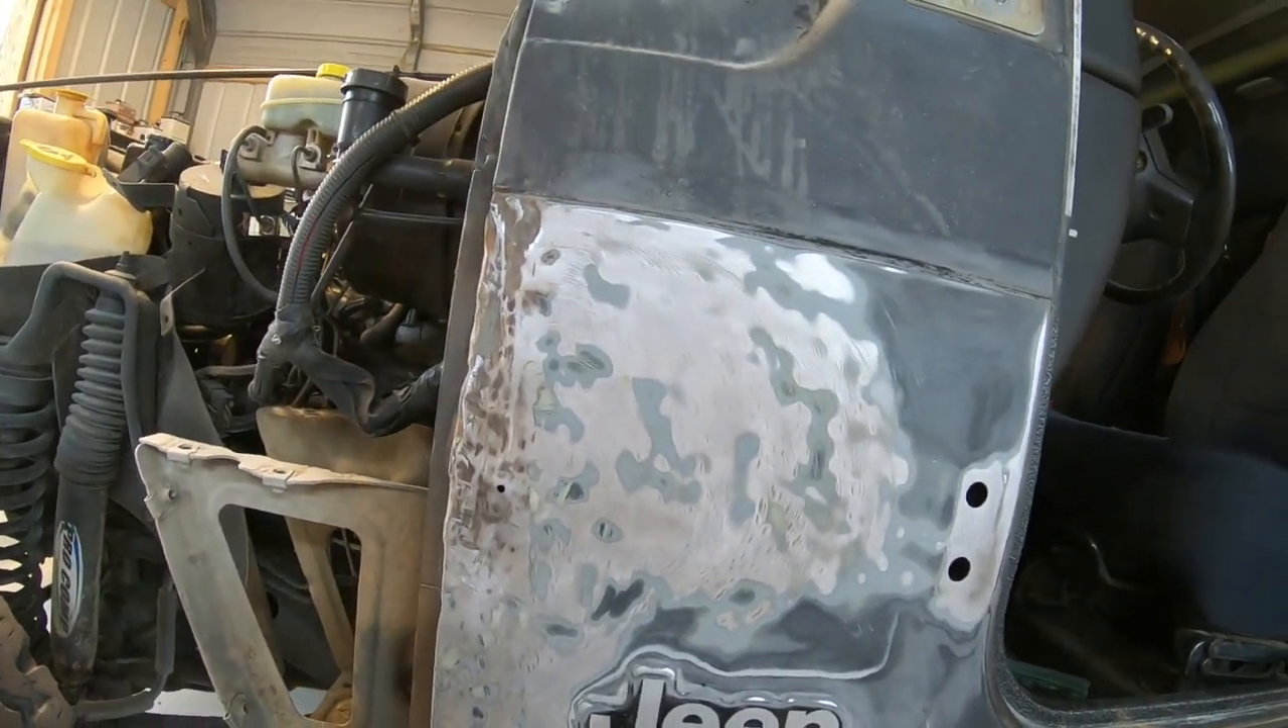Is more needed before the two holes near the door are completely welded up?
Yes.